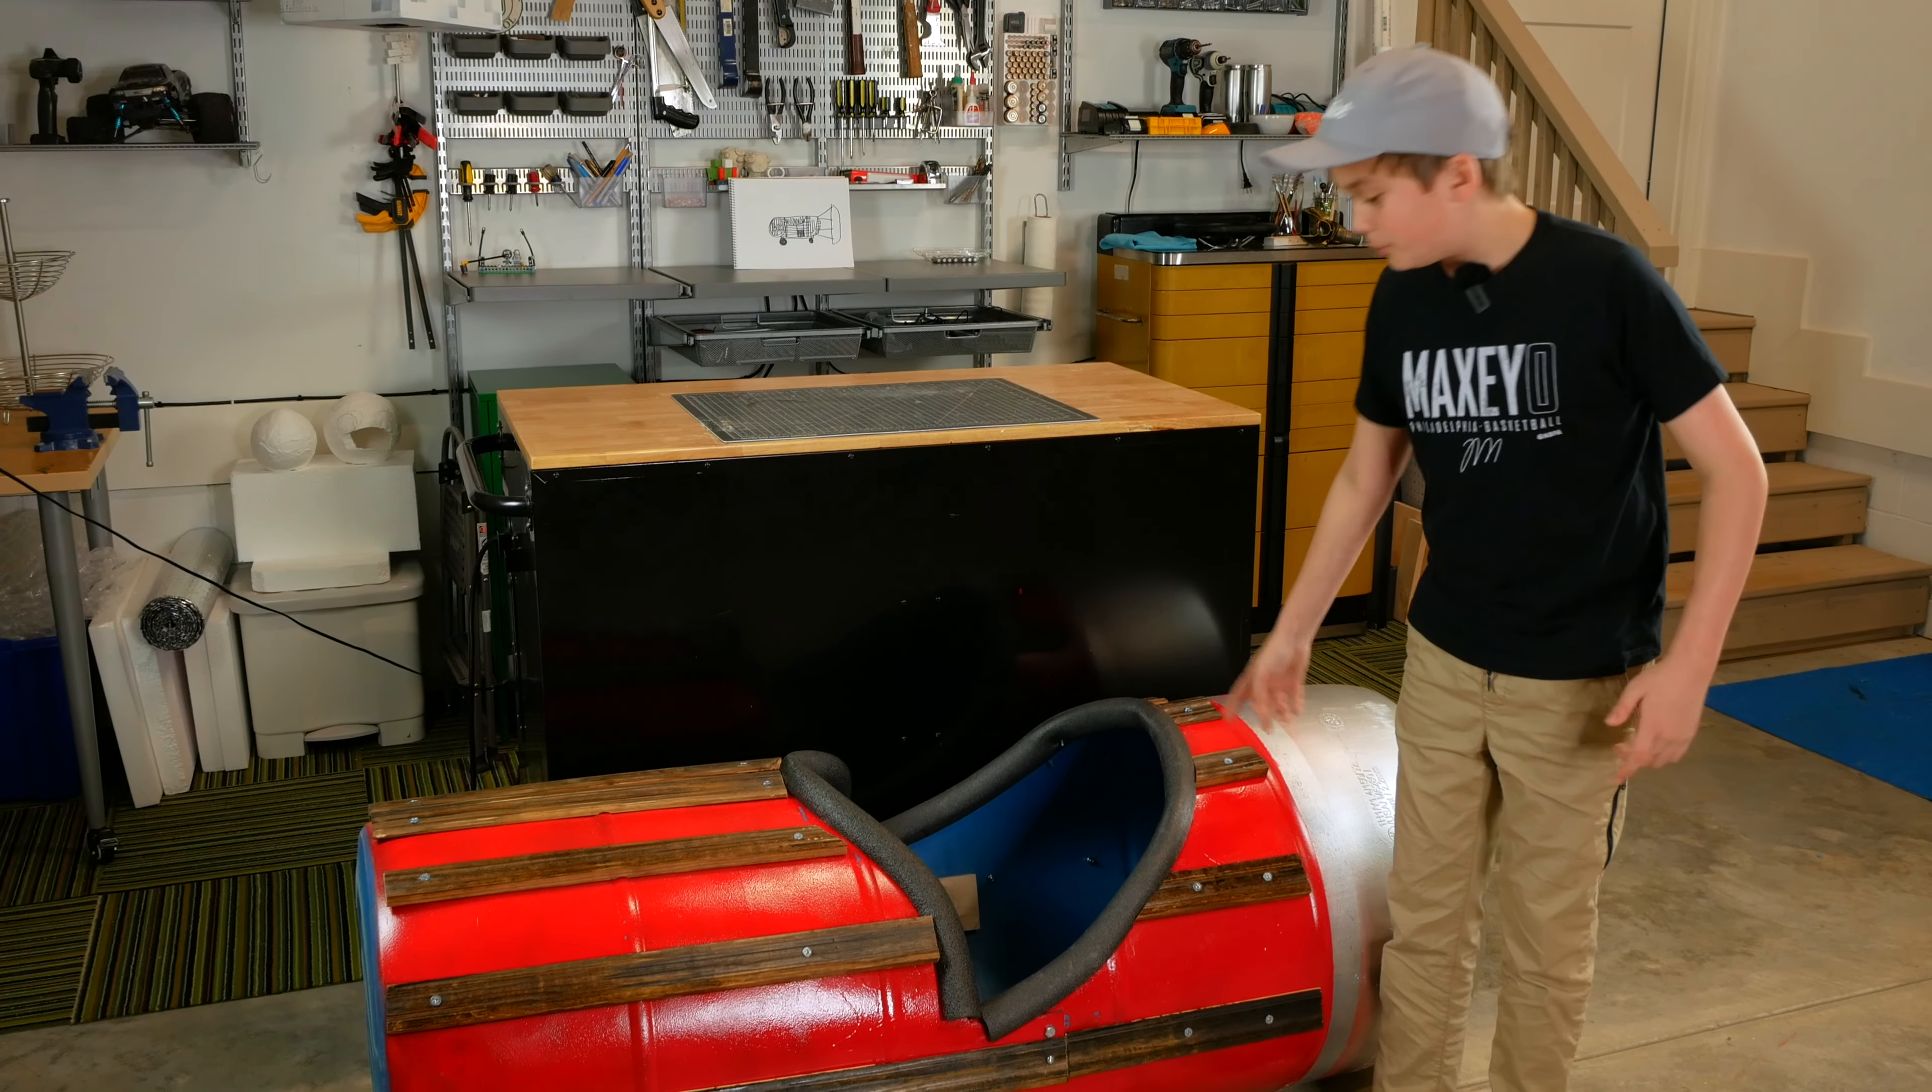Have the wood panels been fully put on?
Yes.